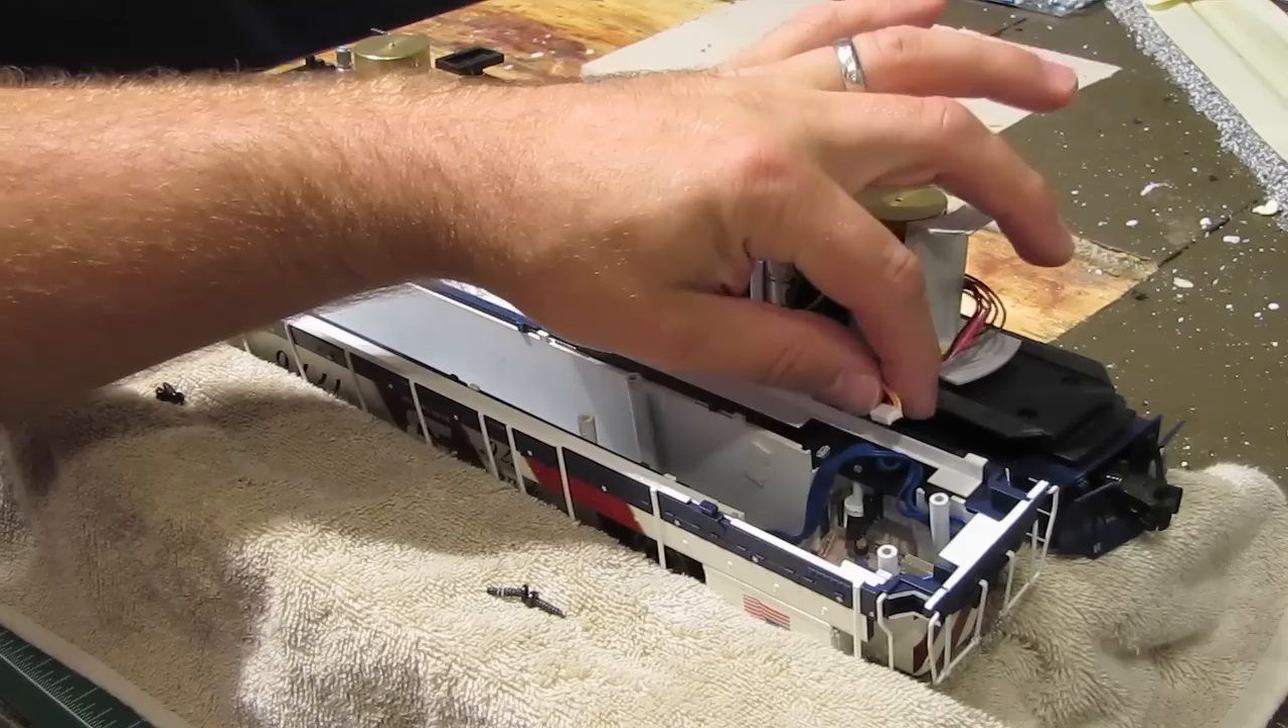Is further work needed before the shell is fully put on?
Yes.